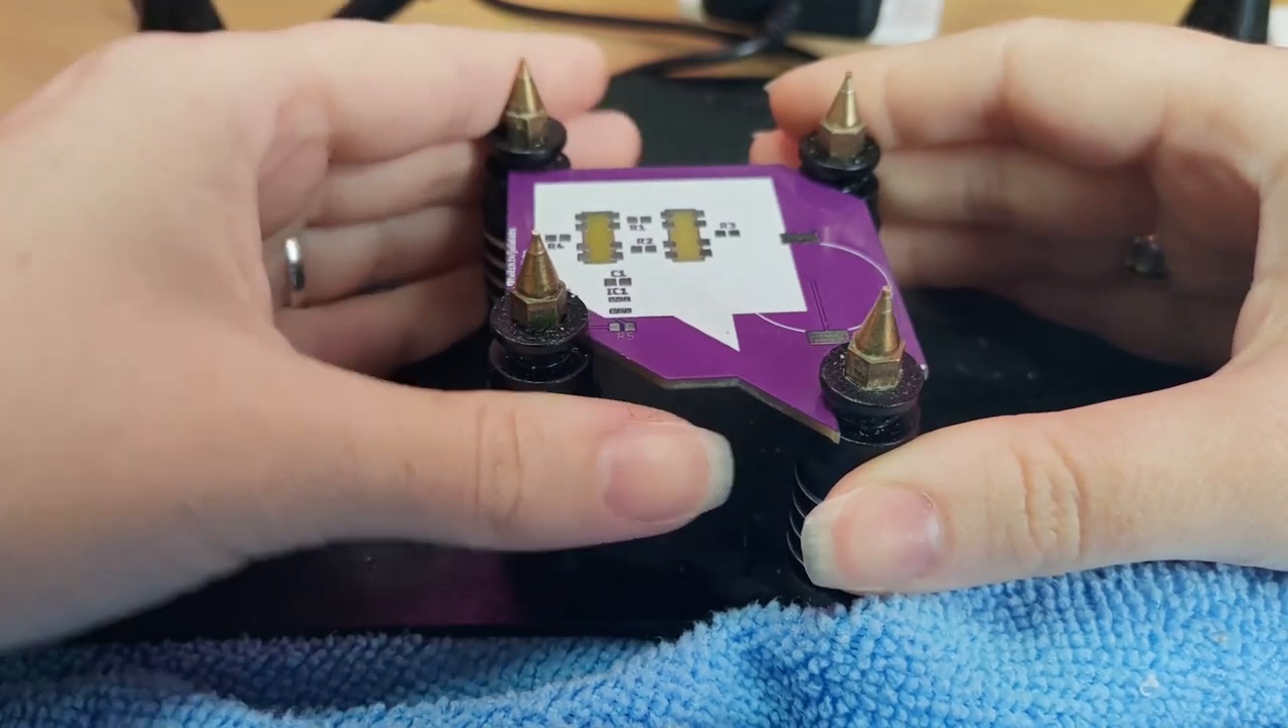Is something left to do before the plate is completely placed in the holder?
No.